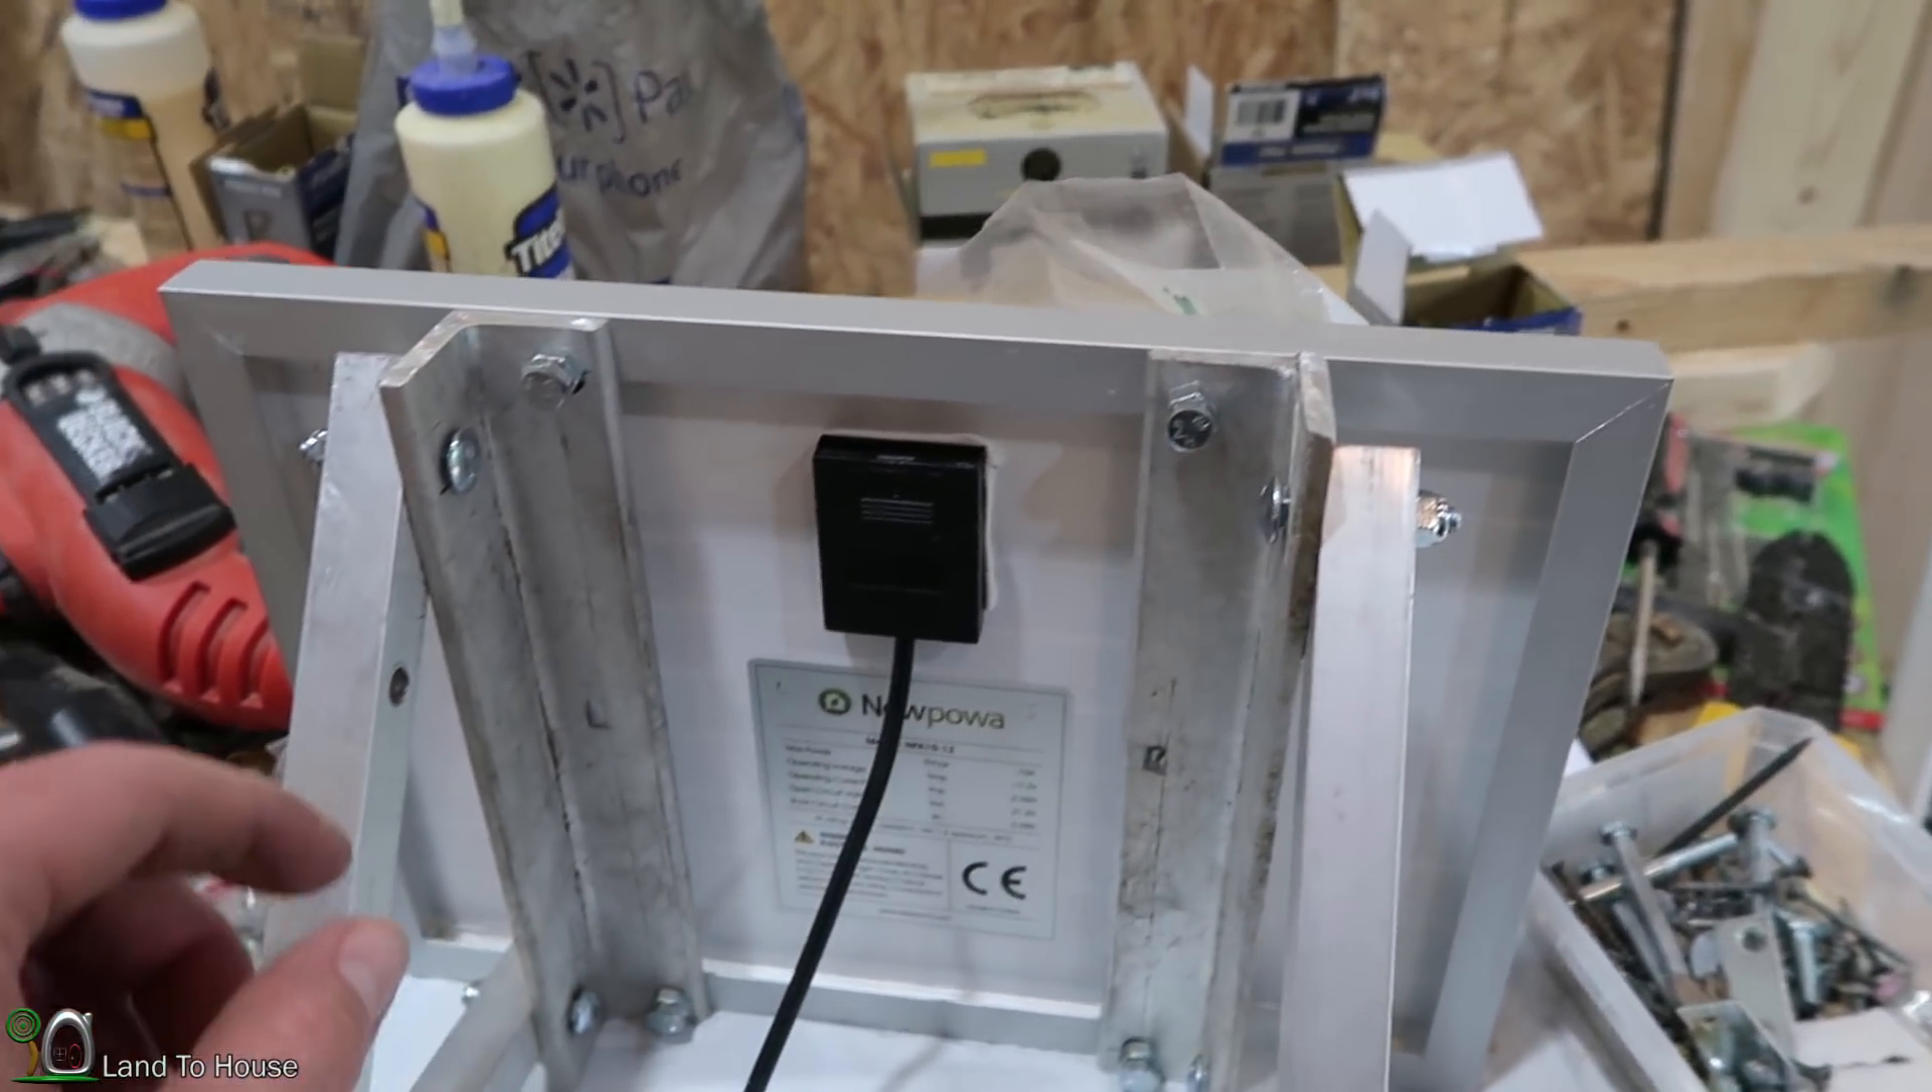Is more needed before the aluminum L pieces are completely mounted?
No.